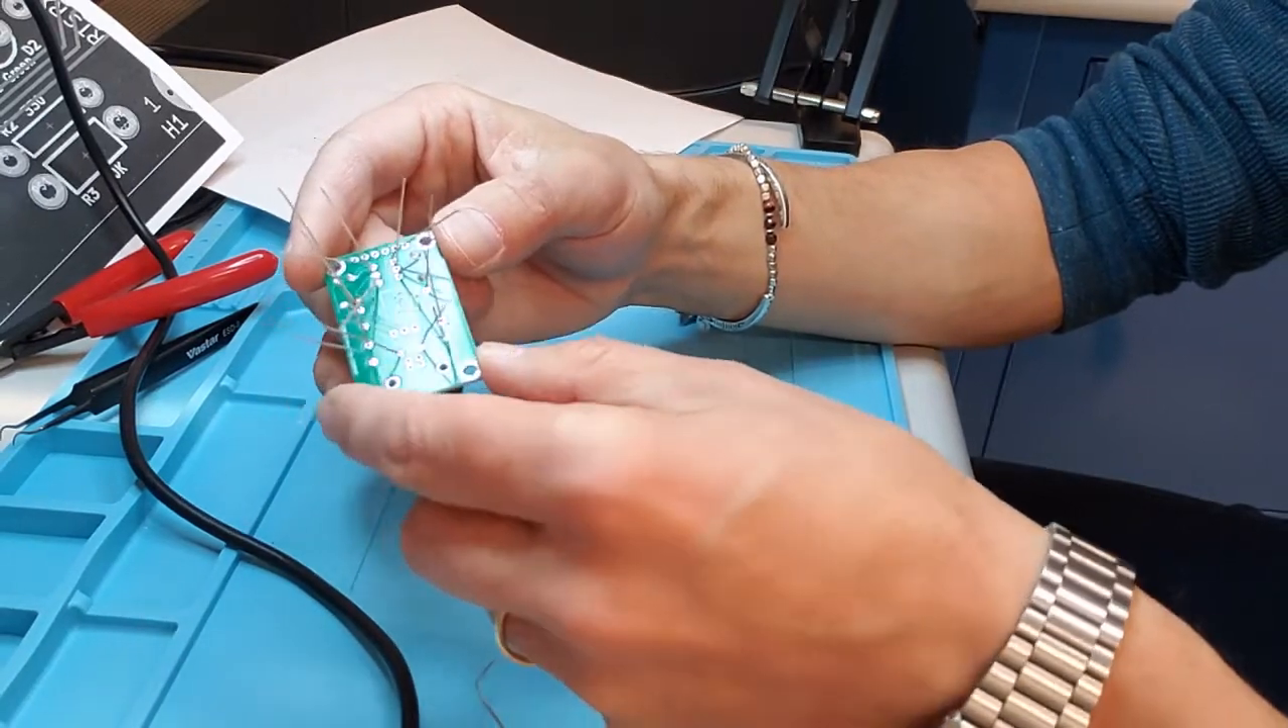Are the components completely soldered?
No.